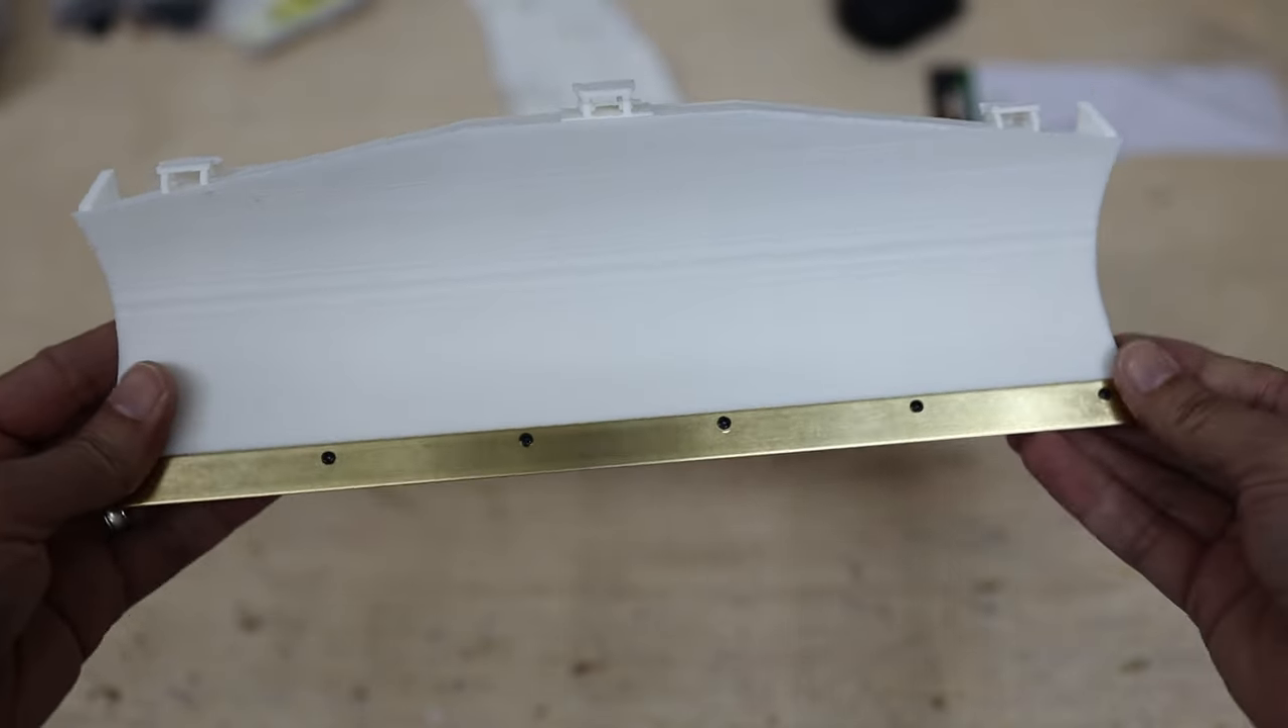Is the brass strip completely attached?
Yes.